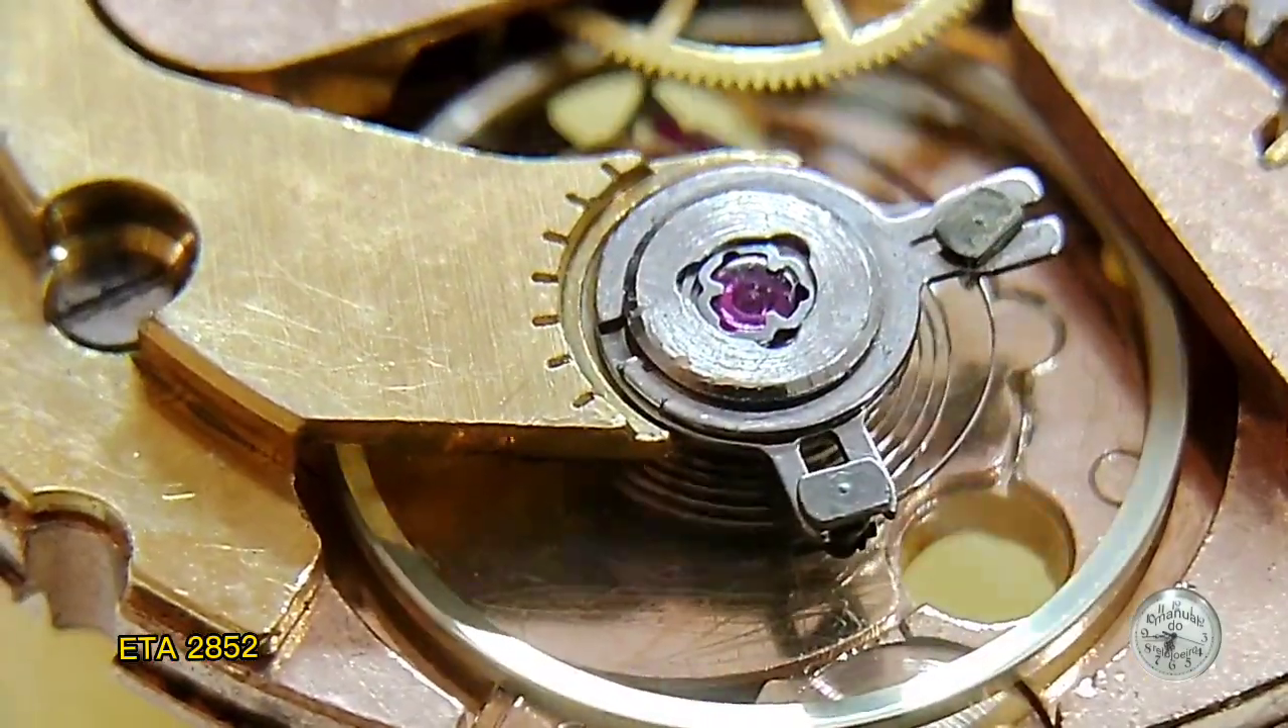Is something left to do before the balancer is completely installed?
No.